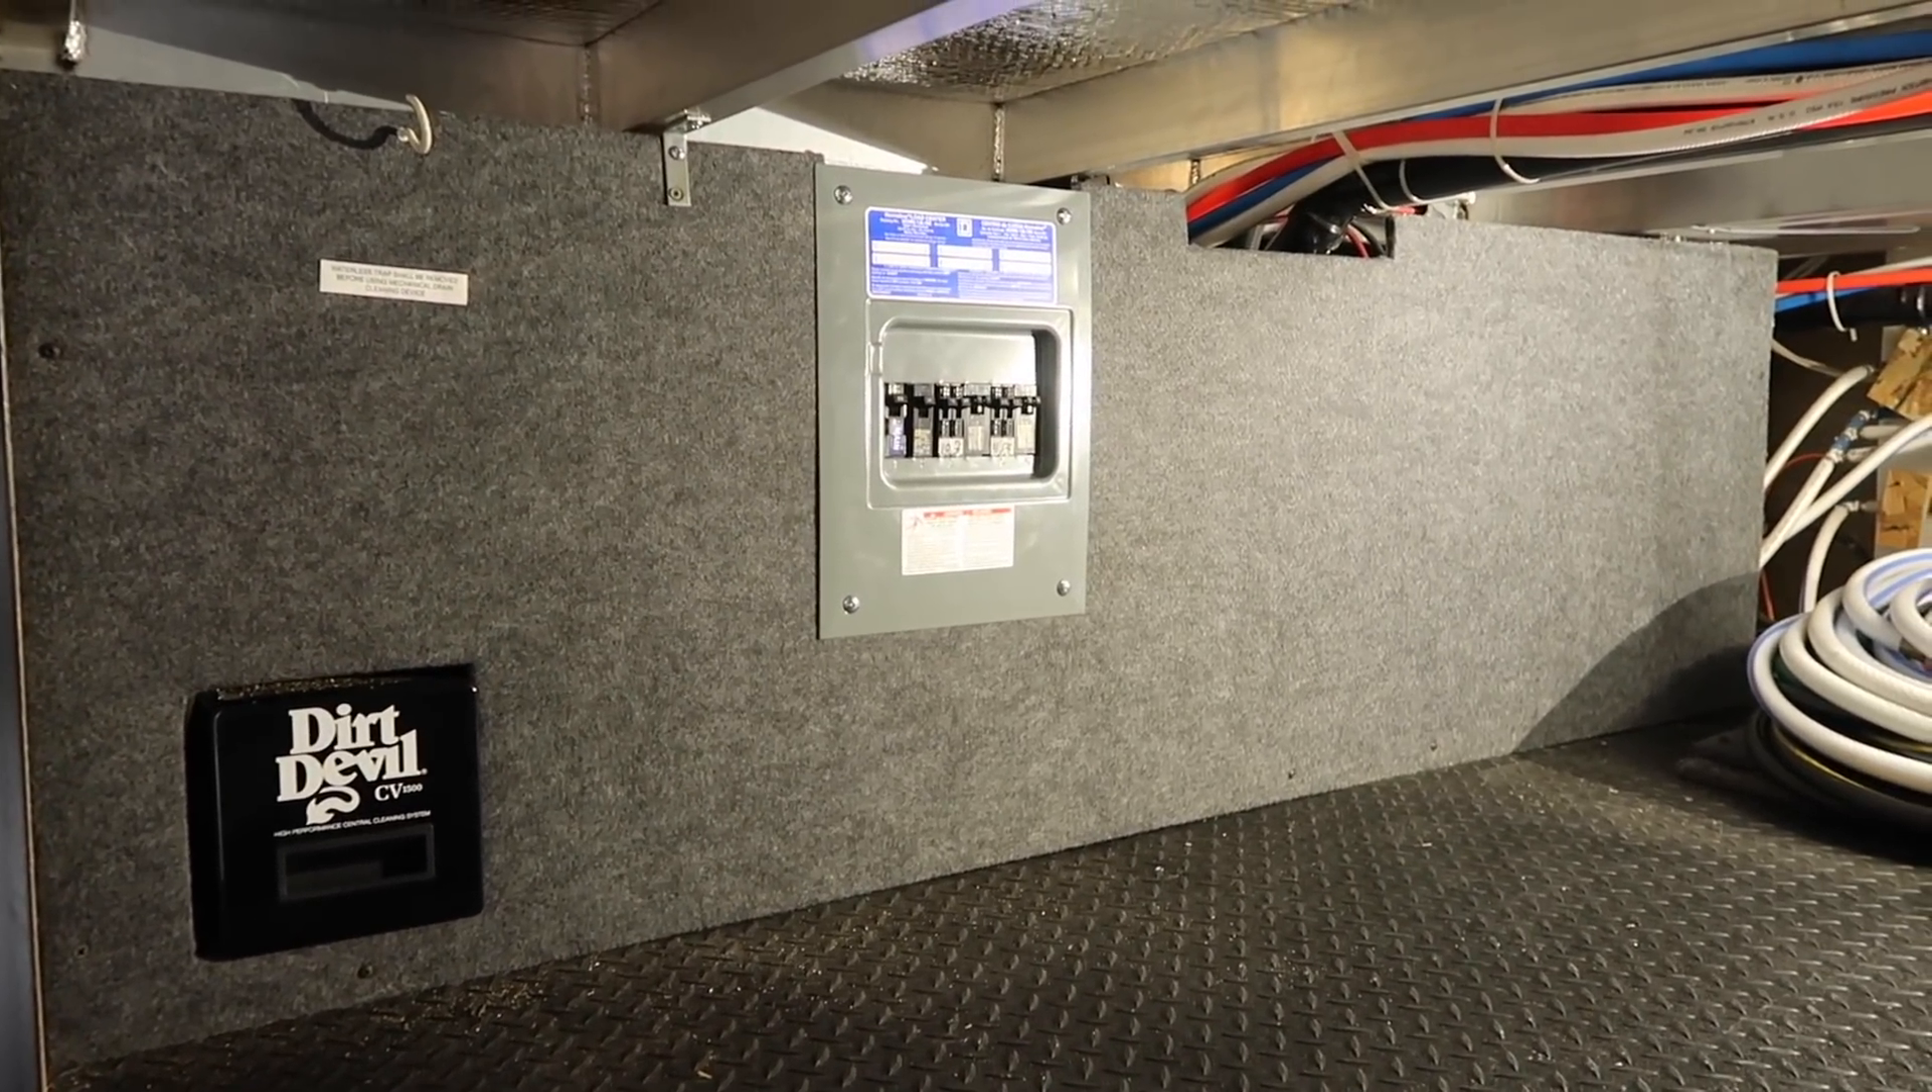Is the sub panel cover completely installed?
Yes.